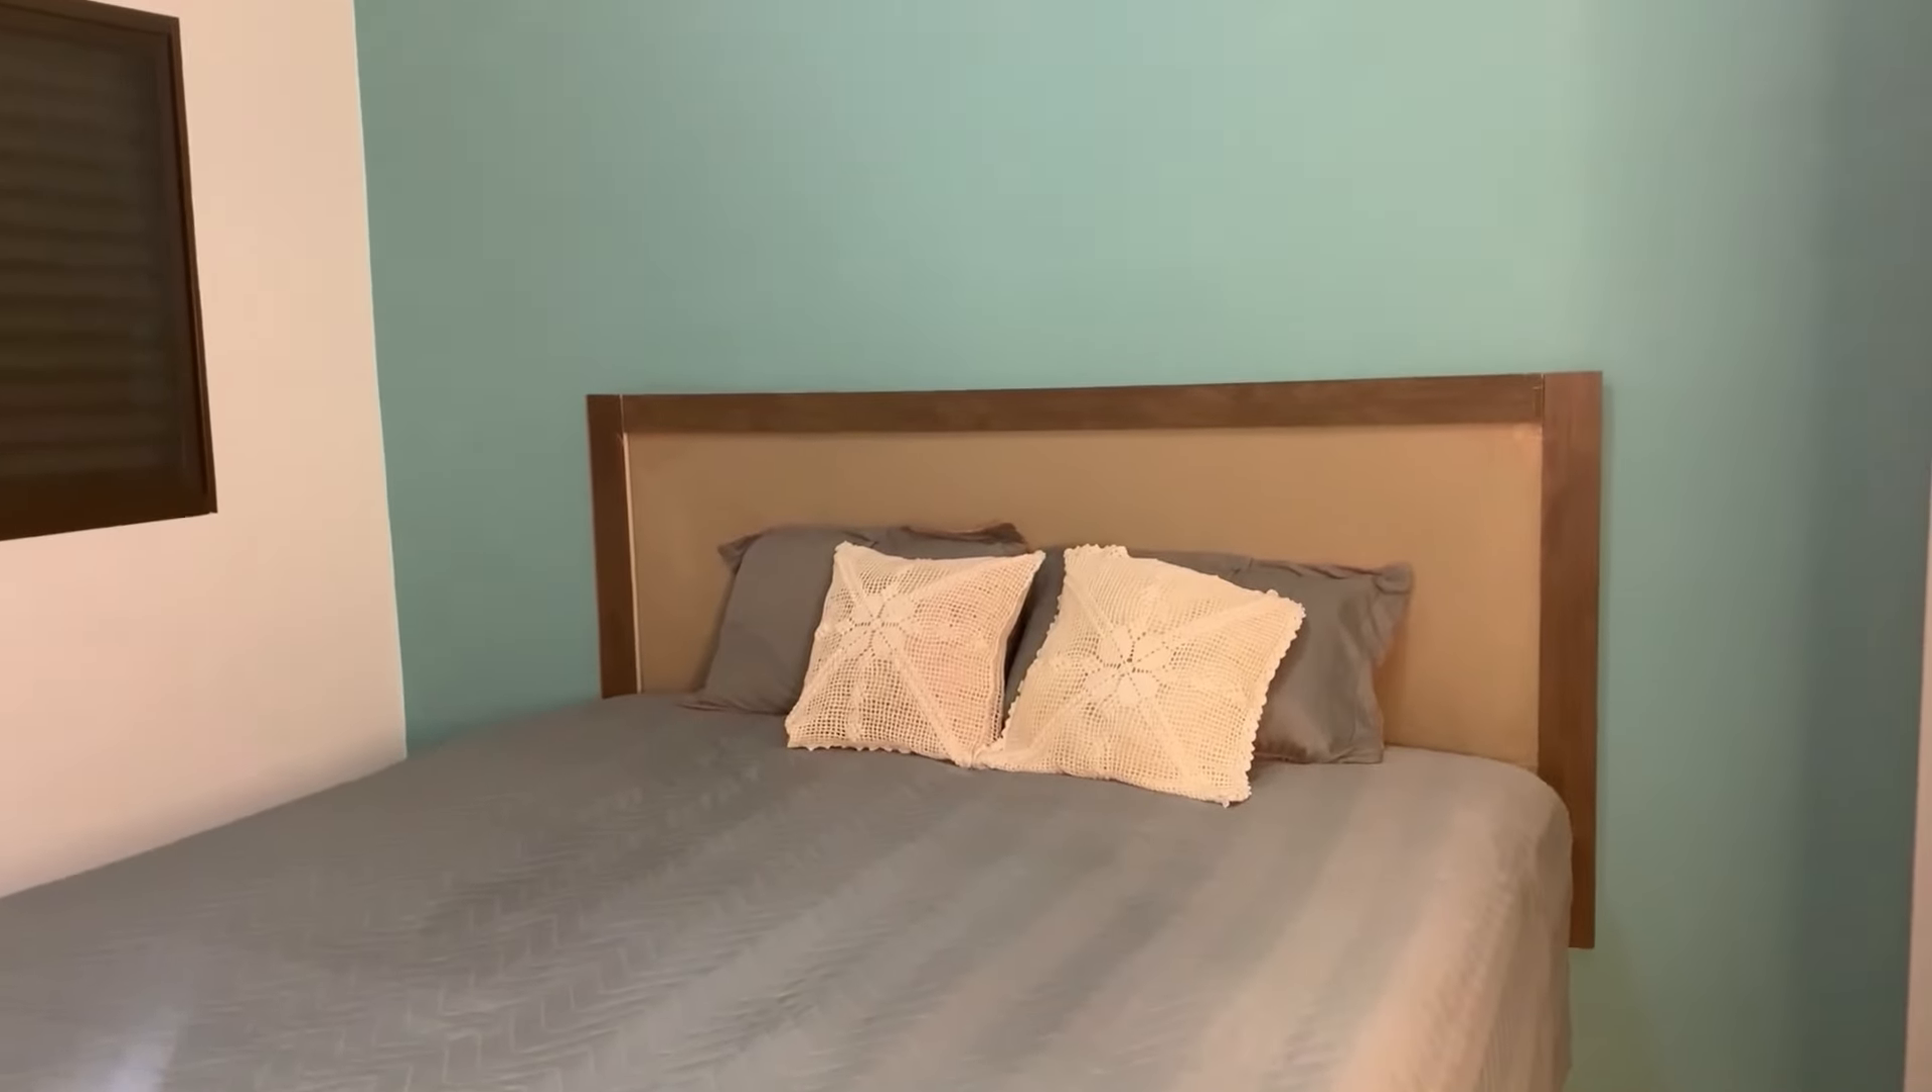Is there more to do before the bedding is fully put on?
No.